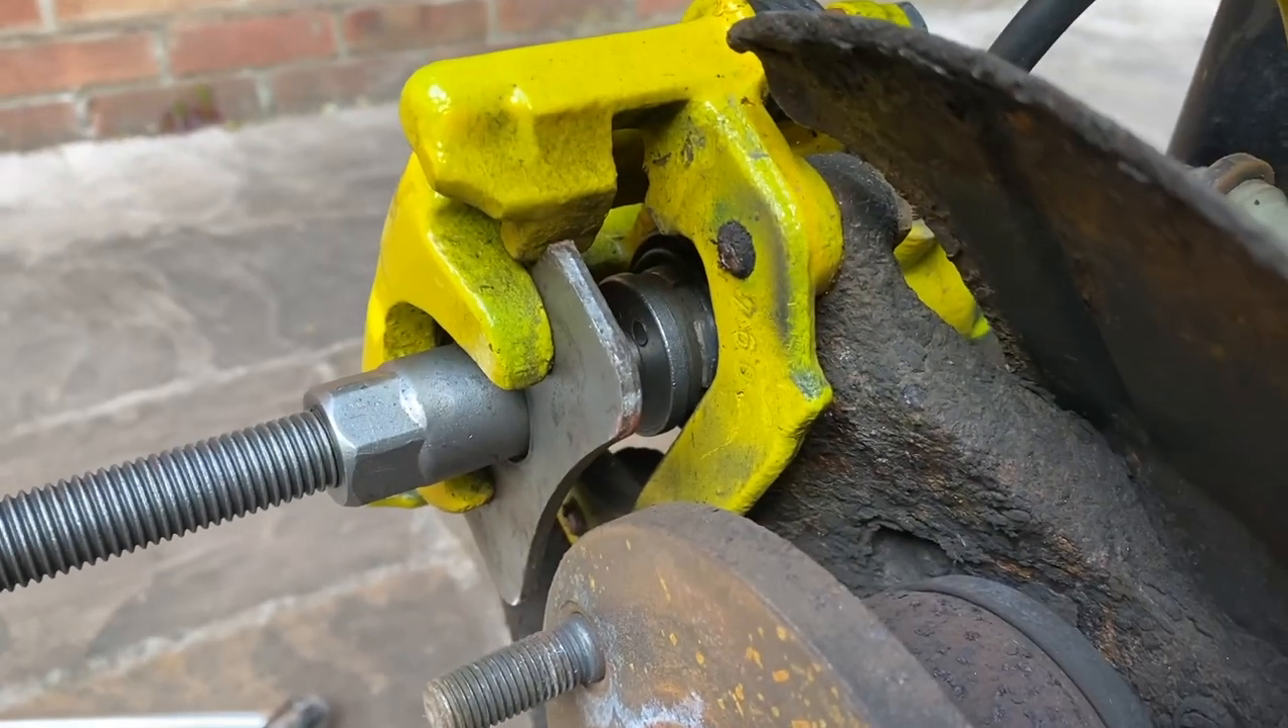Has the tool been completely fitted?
Yes.